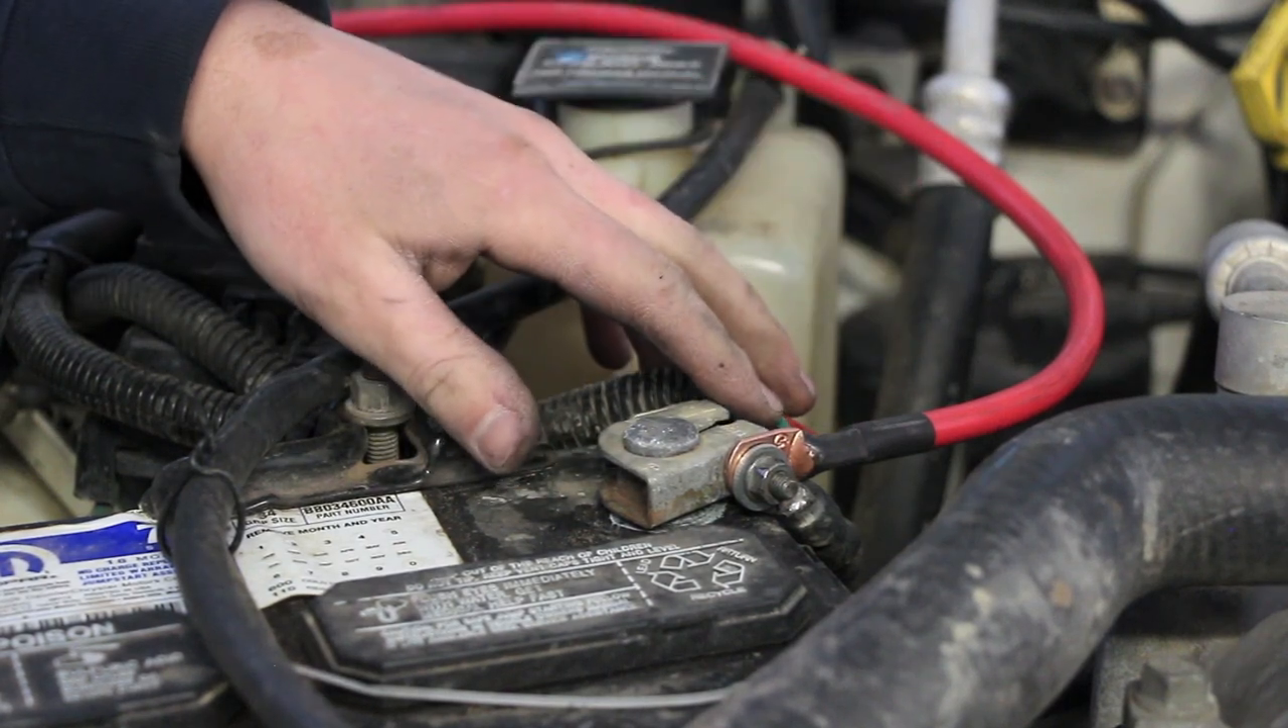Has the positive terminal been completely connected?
Yes.